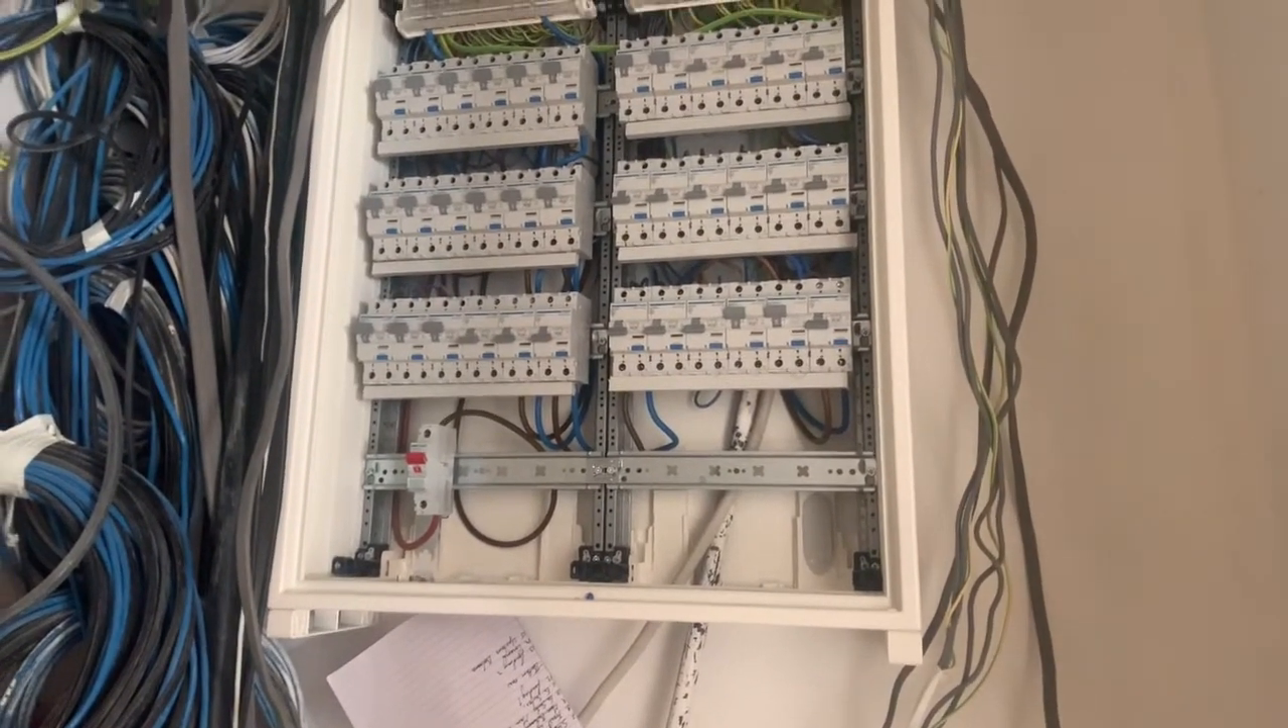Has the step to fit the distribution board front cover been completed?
No.